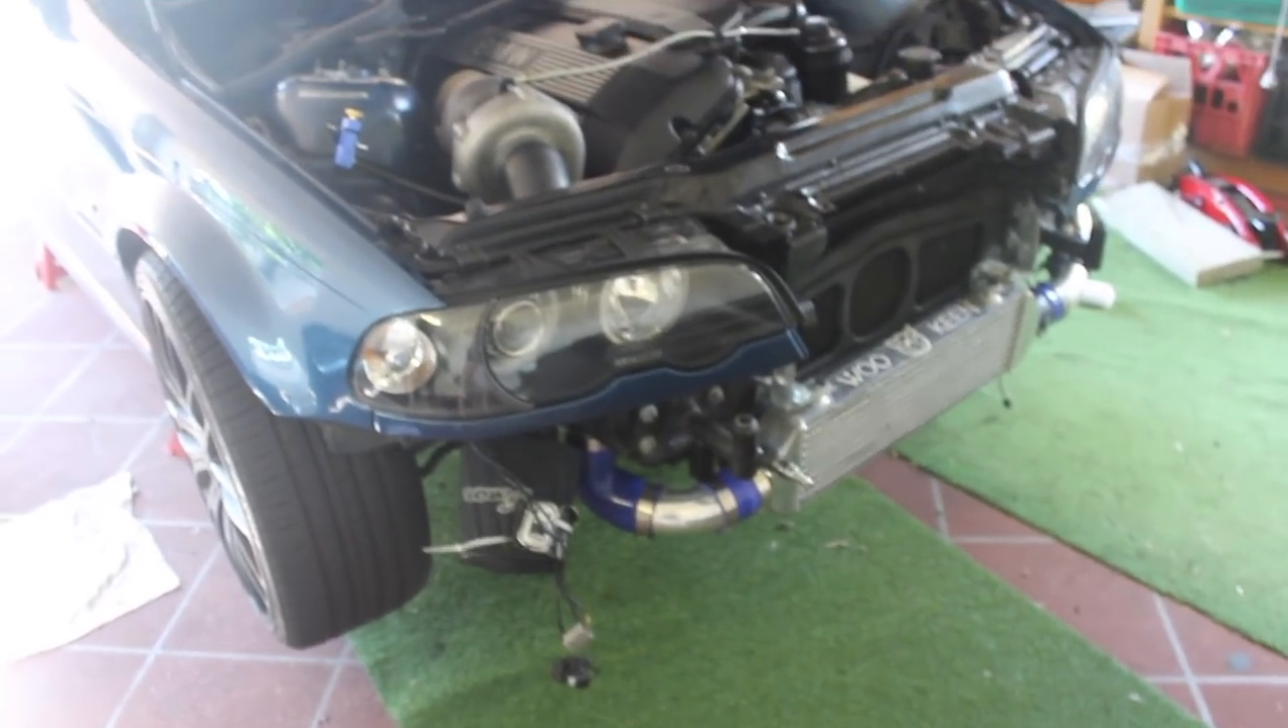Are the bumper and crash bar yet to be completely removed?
No.